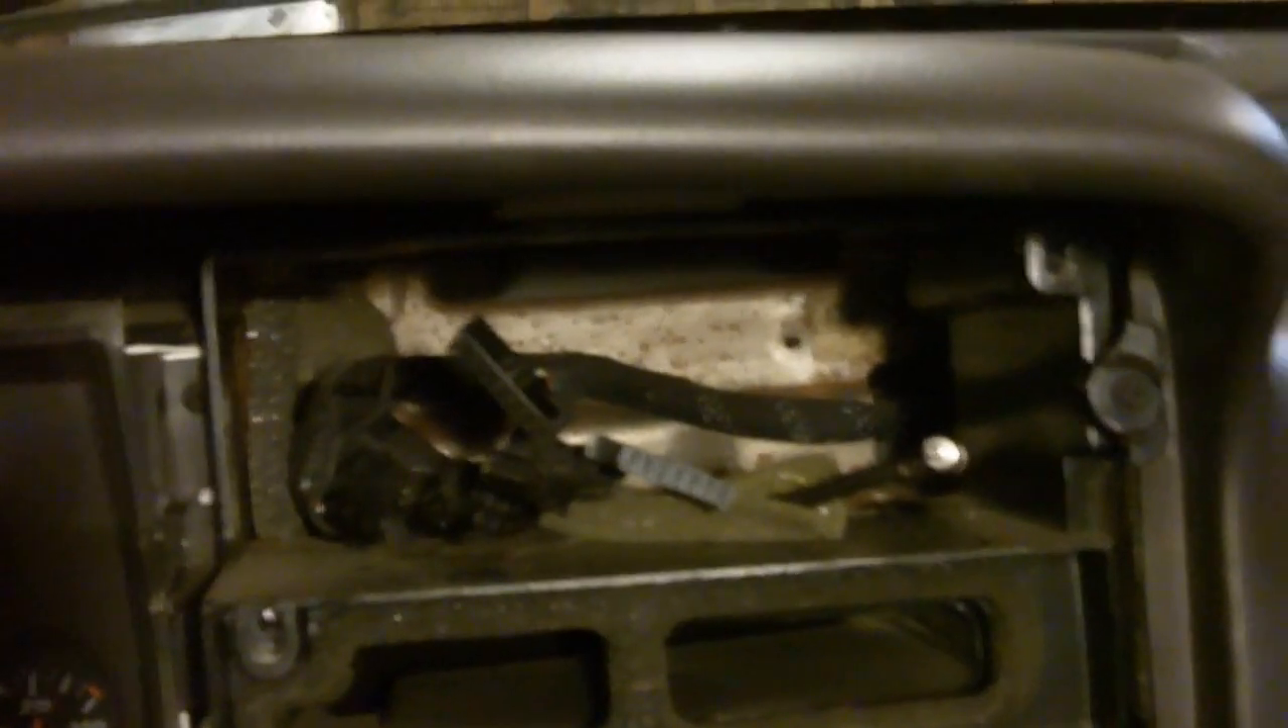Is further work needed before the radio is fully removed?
No.